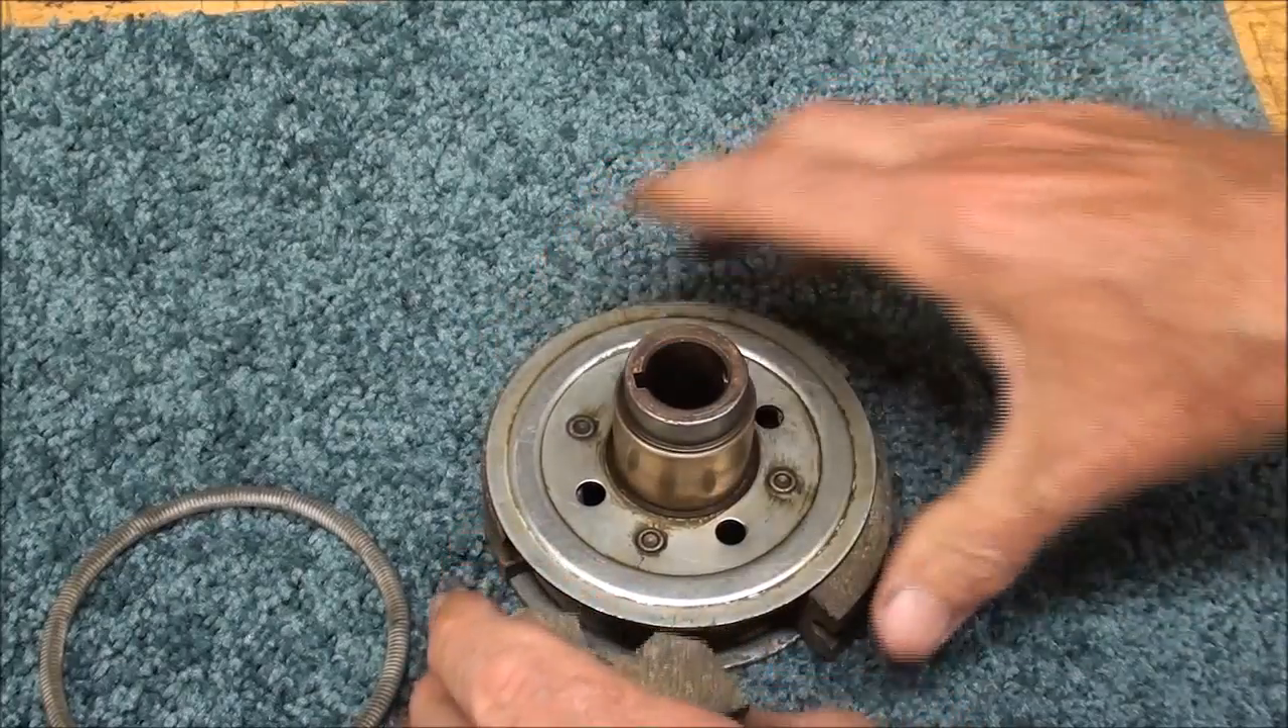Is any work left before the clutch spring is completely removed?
No.